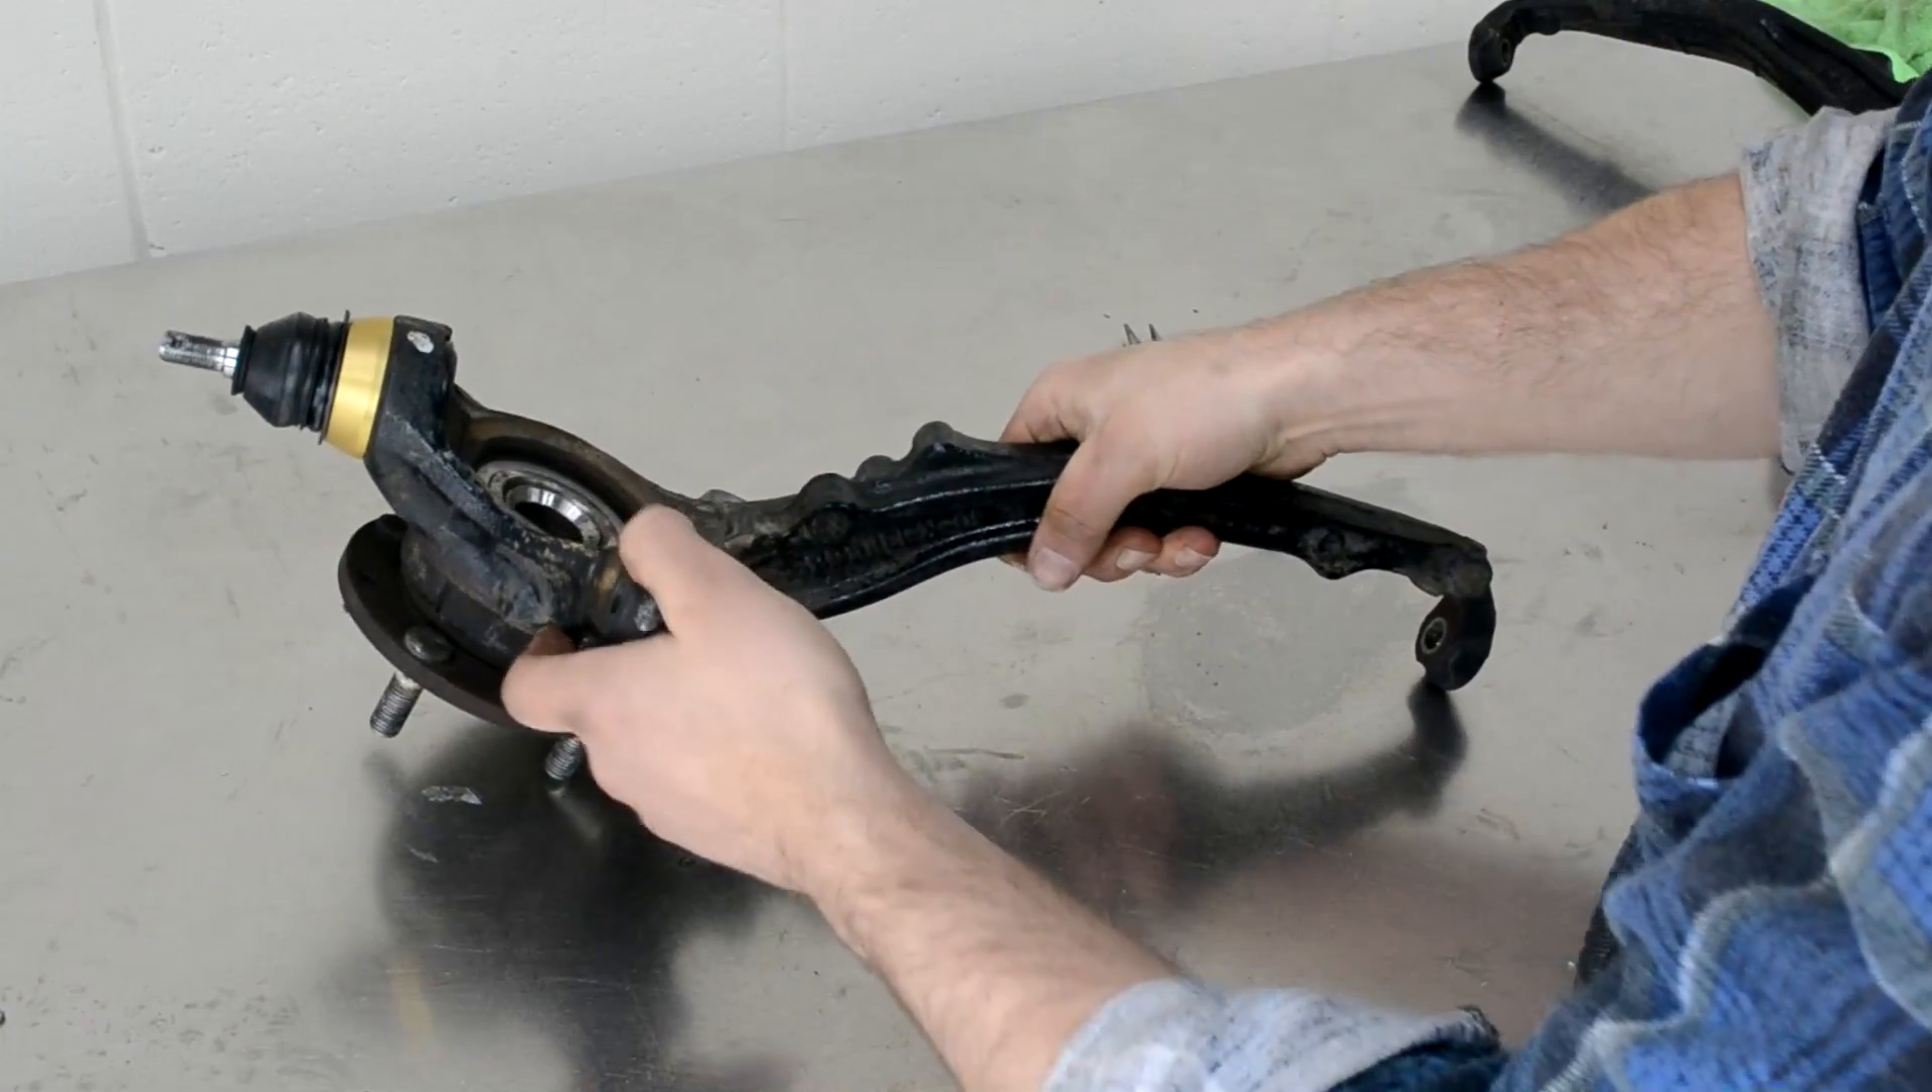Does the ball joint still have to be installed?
No.